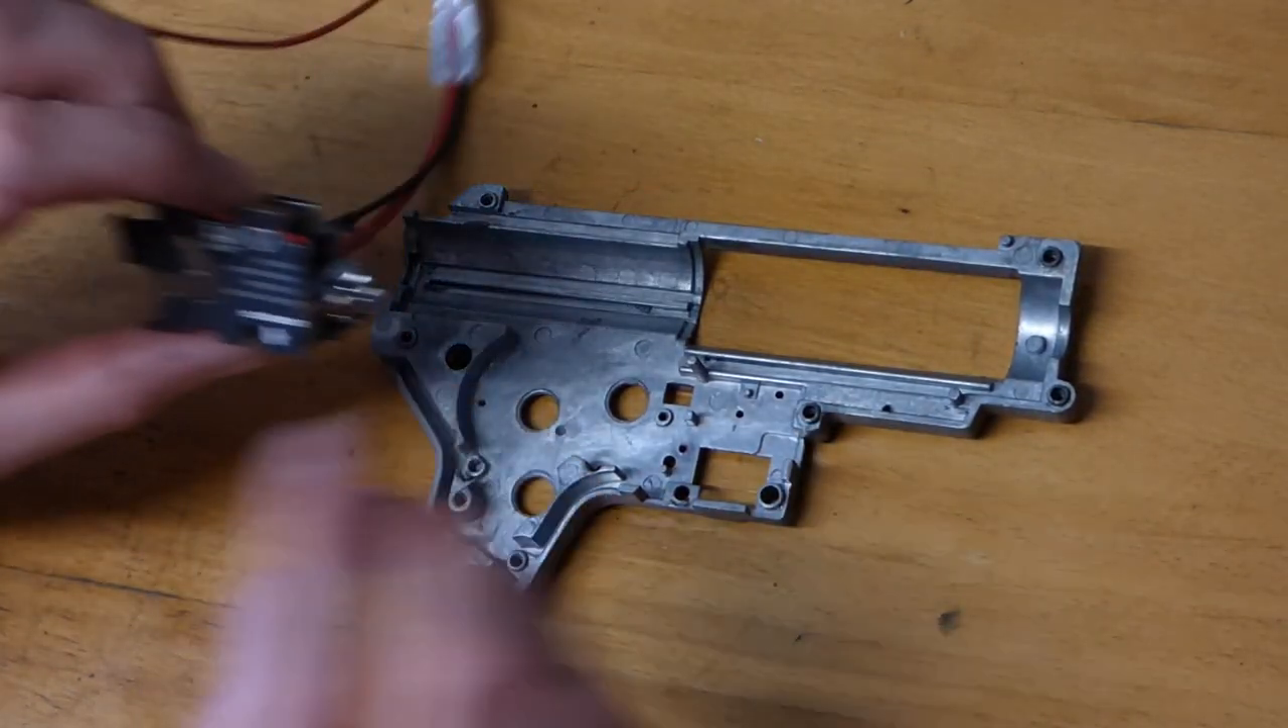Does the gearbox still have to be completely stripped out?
No.